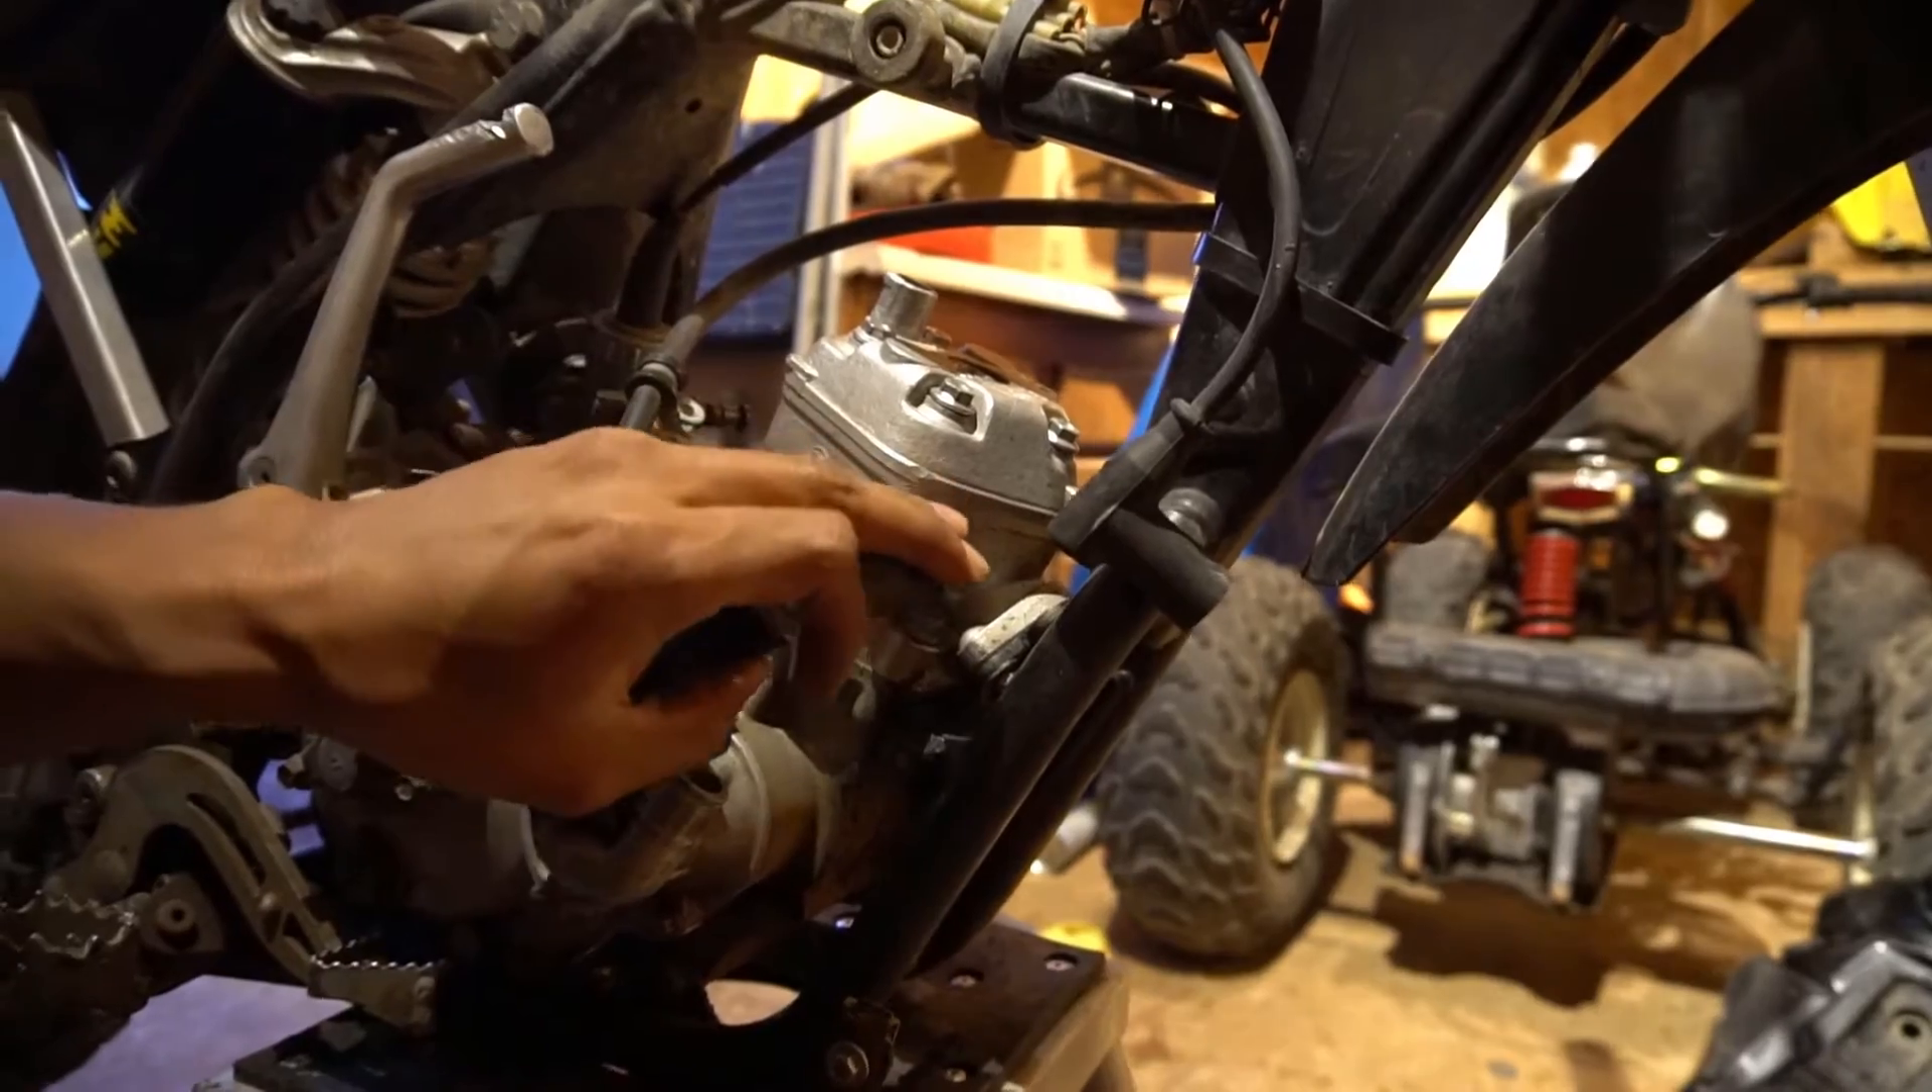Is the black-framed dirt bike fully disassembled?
No.